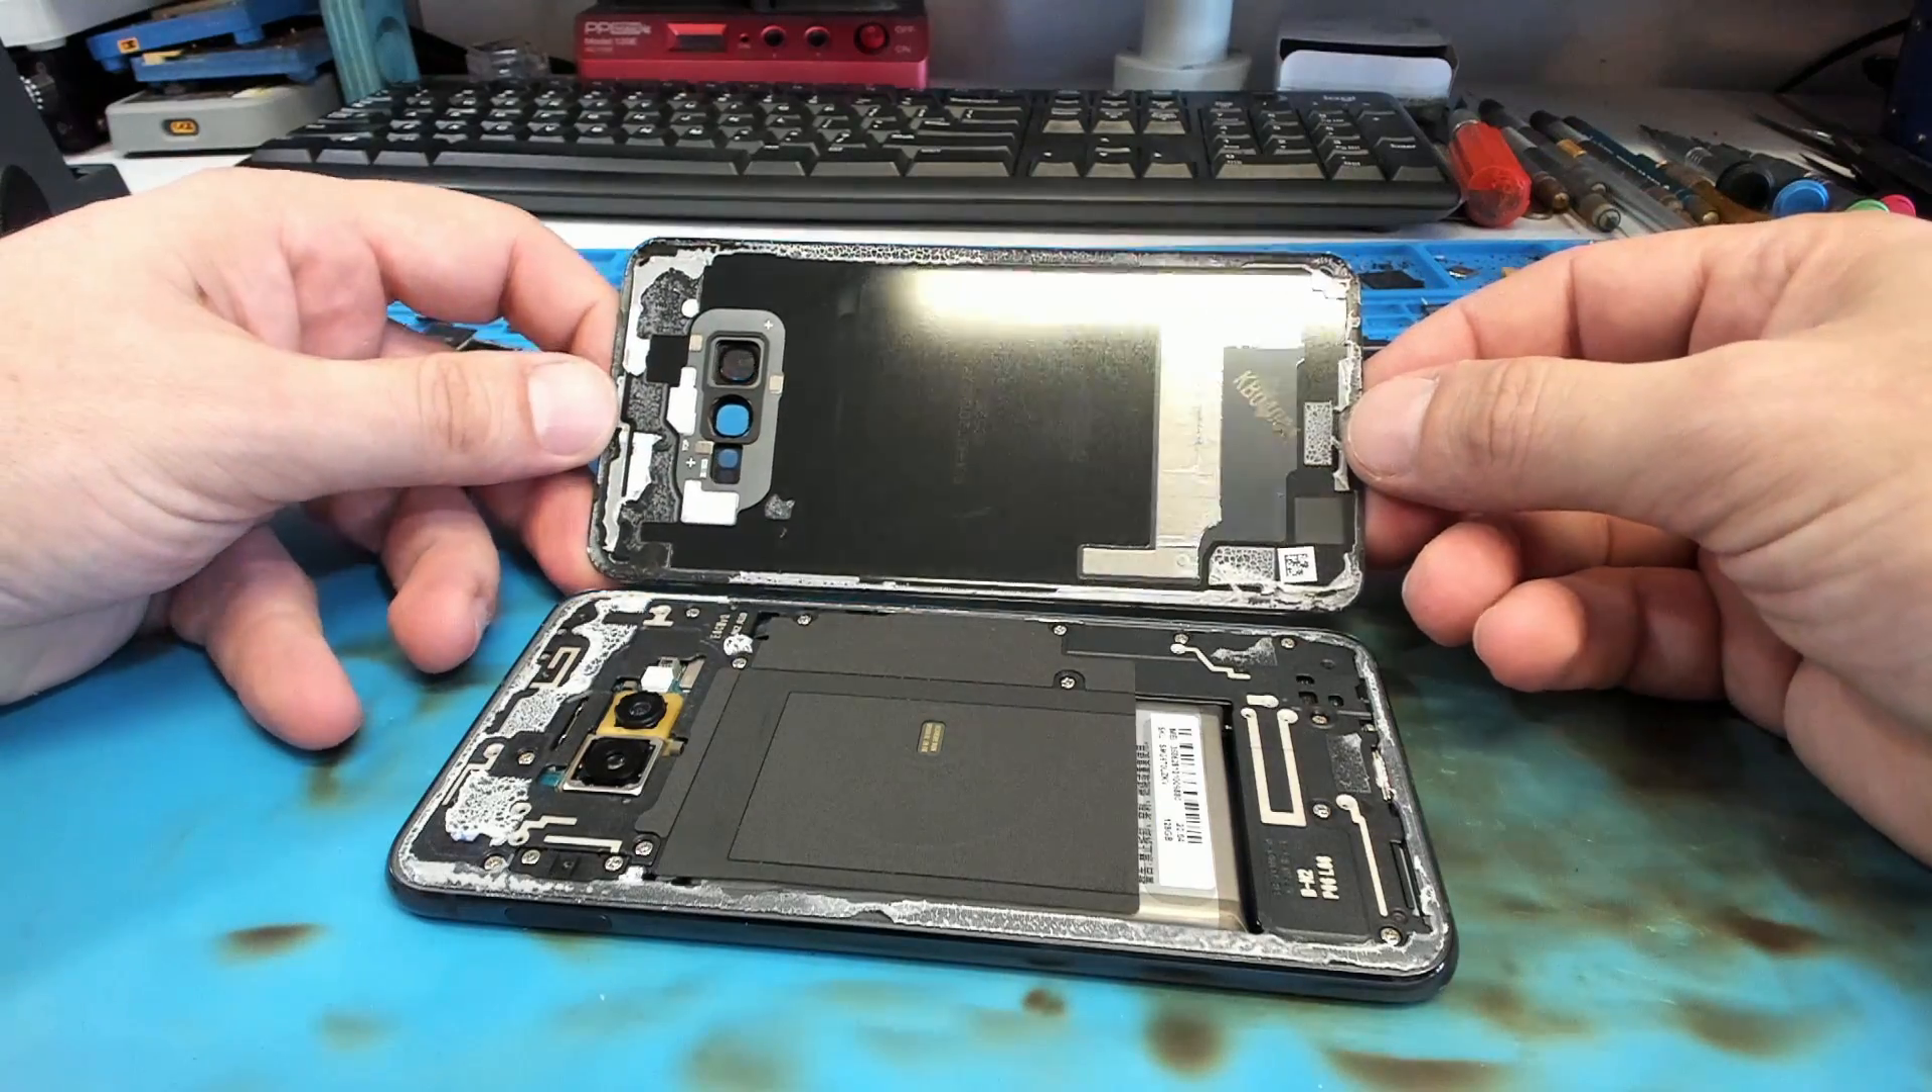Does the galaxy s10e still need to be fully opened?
No.